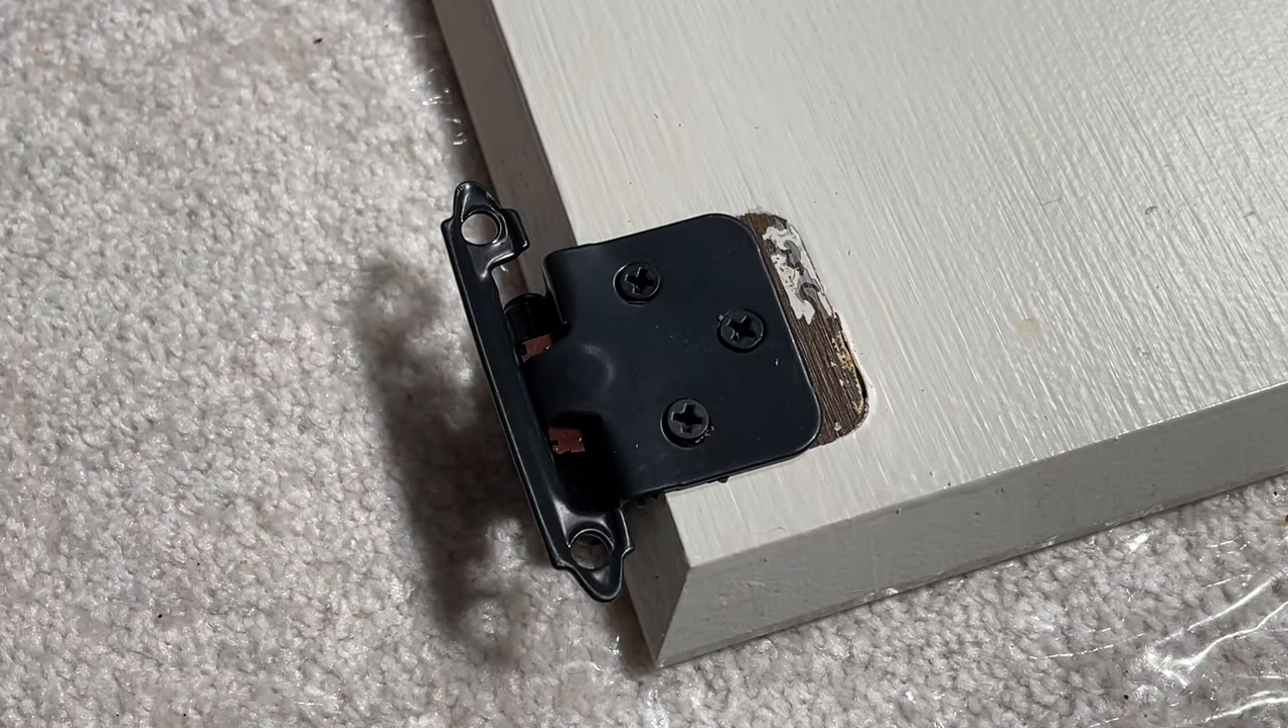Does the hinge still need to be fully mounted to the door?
No.